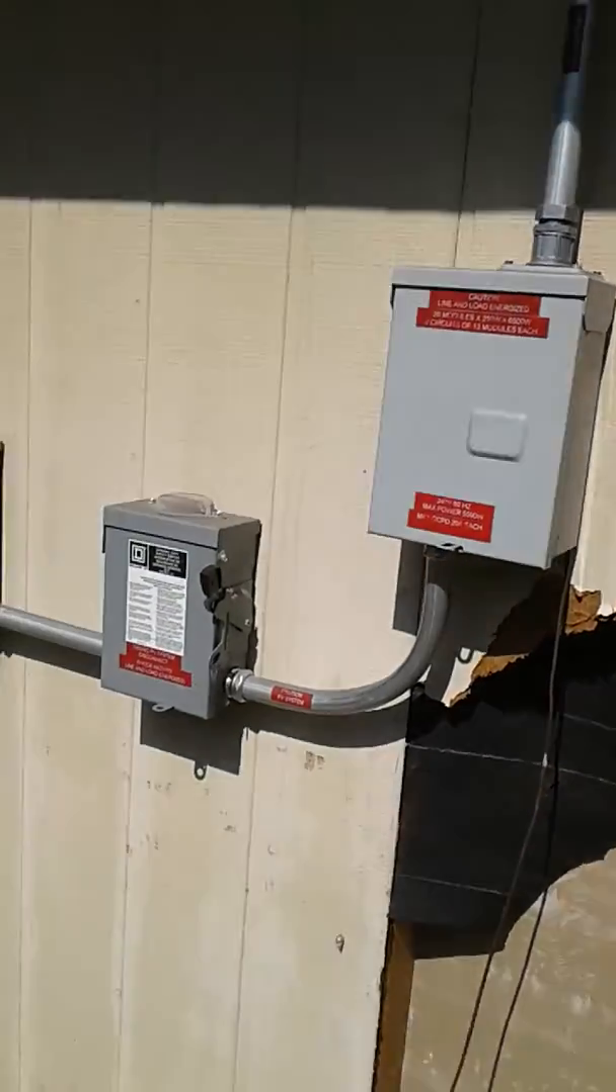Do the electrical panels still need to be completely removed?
Yes.